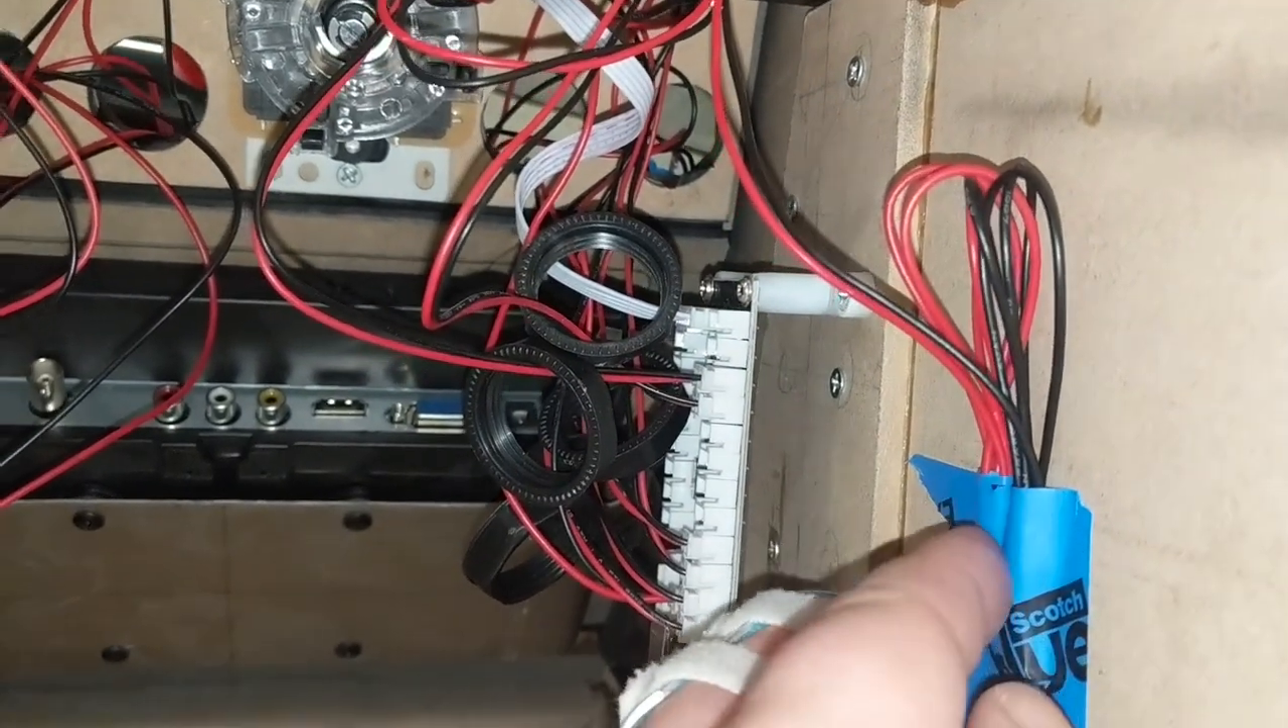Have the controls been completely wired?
No.